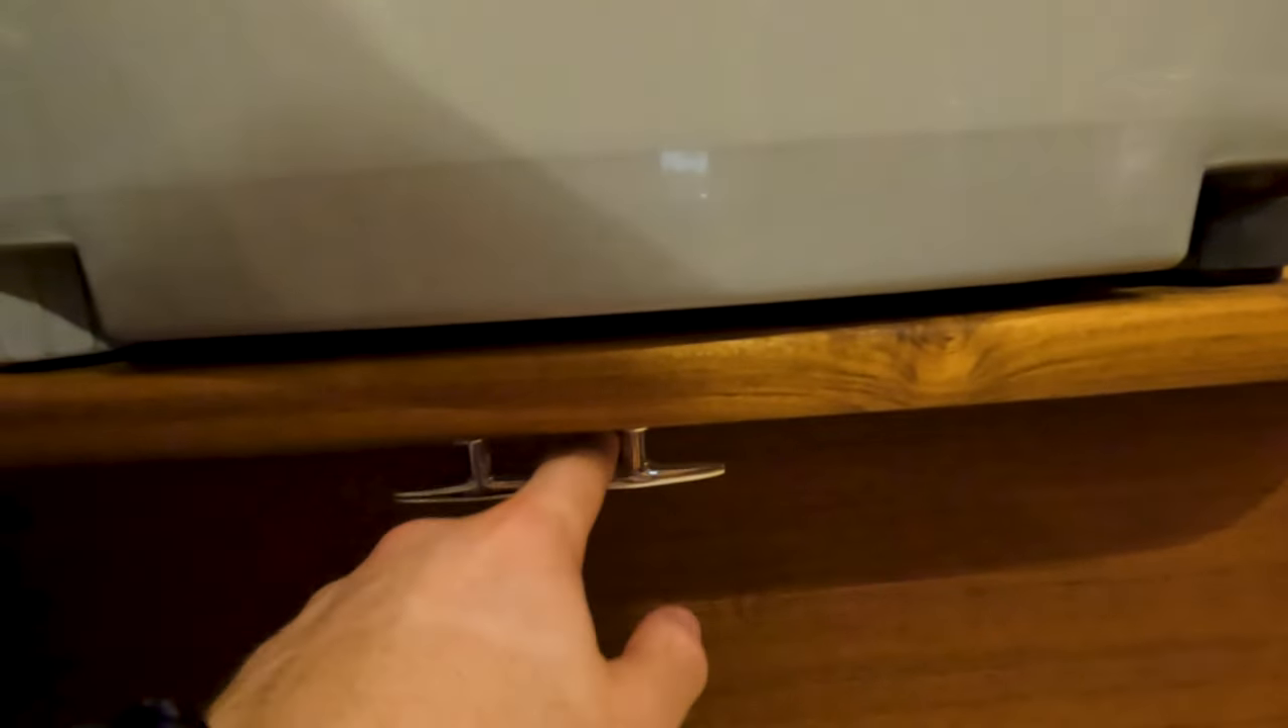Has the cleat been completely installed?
Yes.